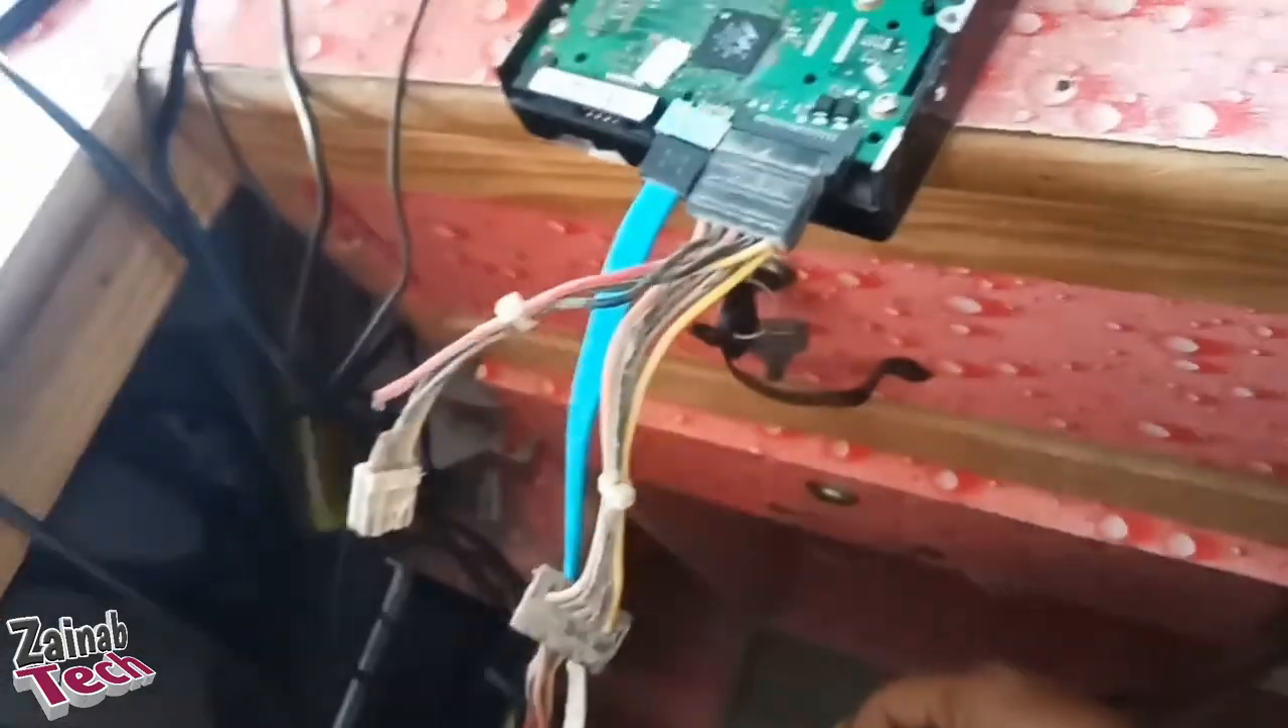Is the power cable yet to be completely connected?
No.